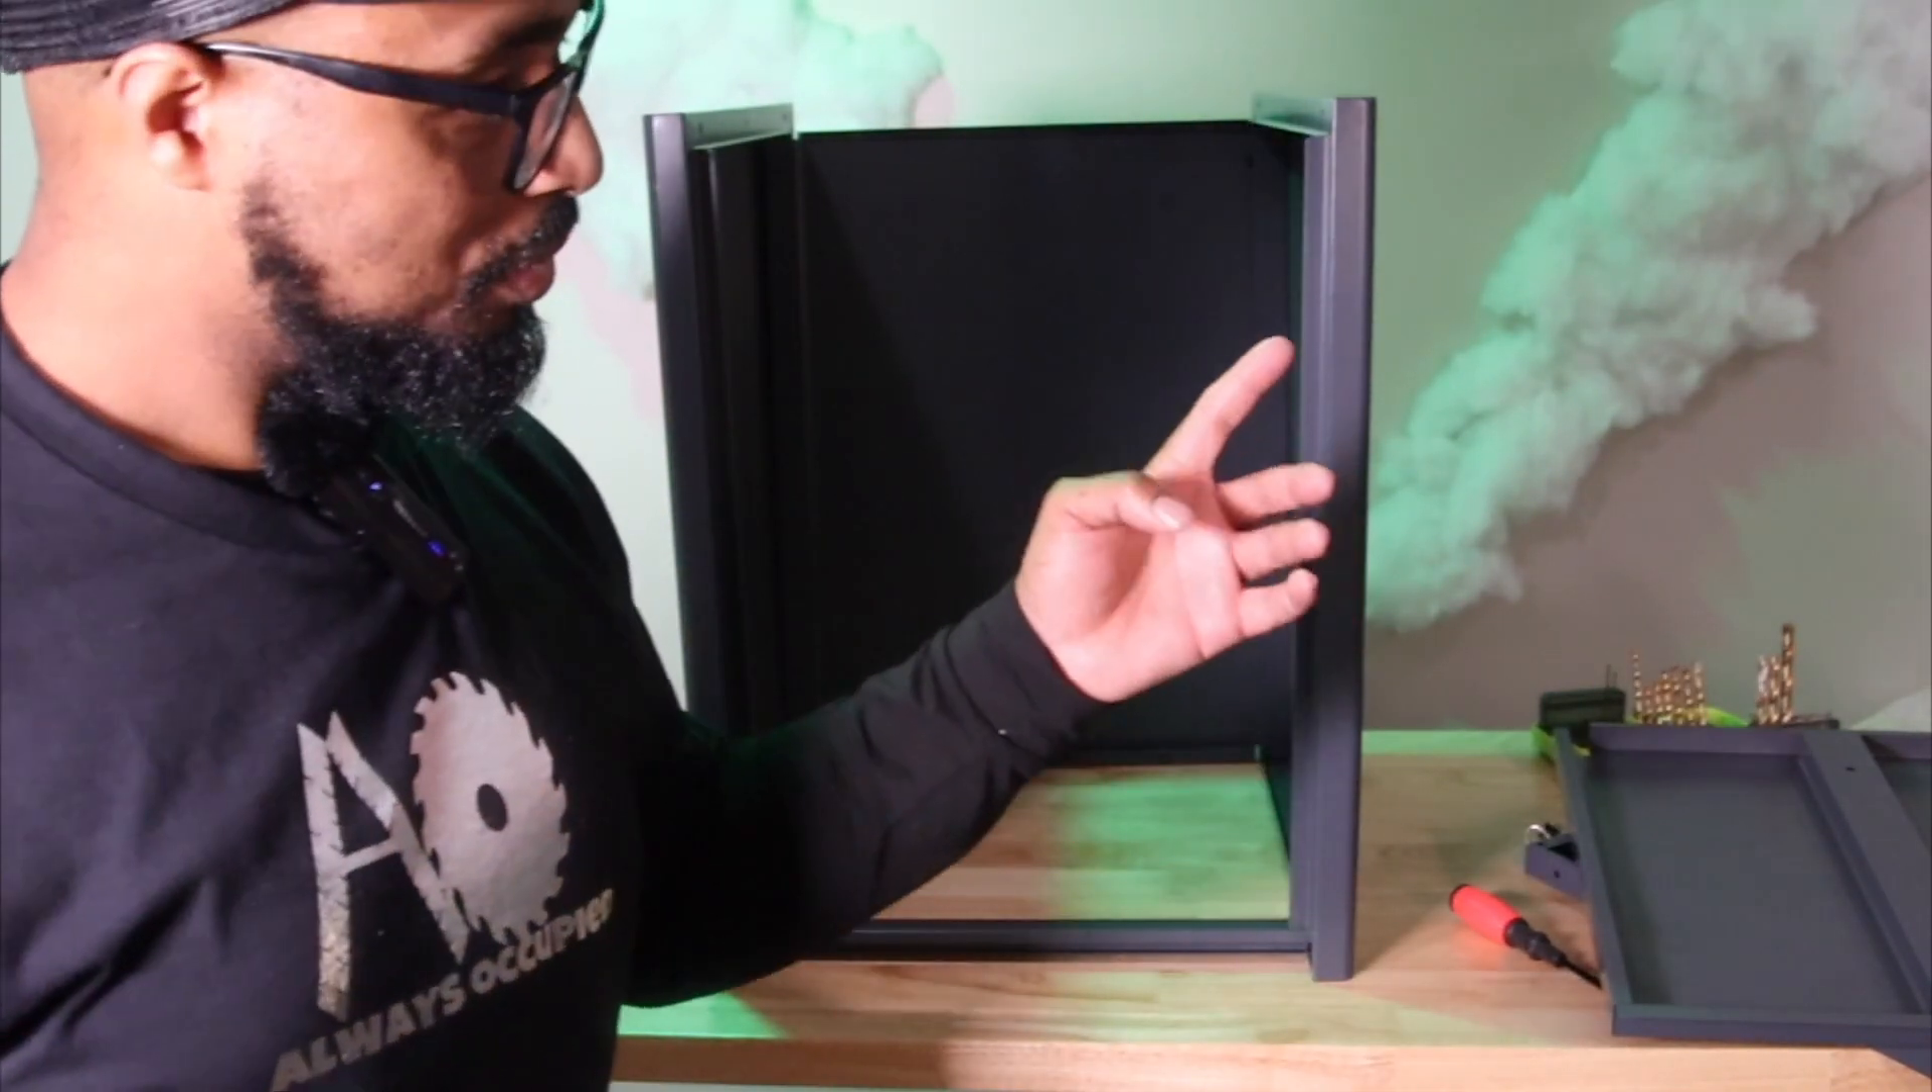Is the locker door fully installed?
No.